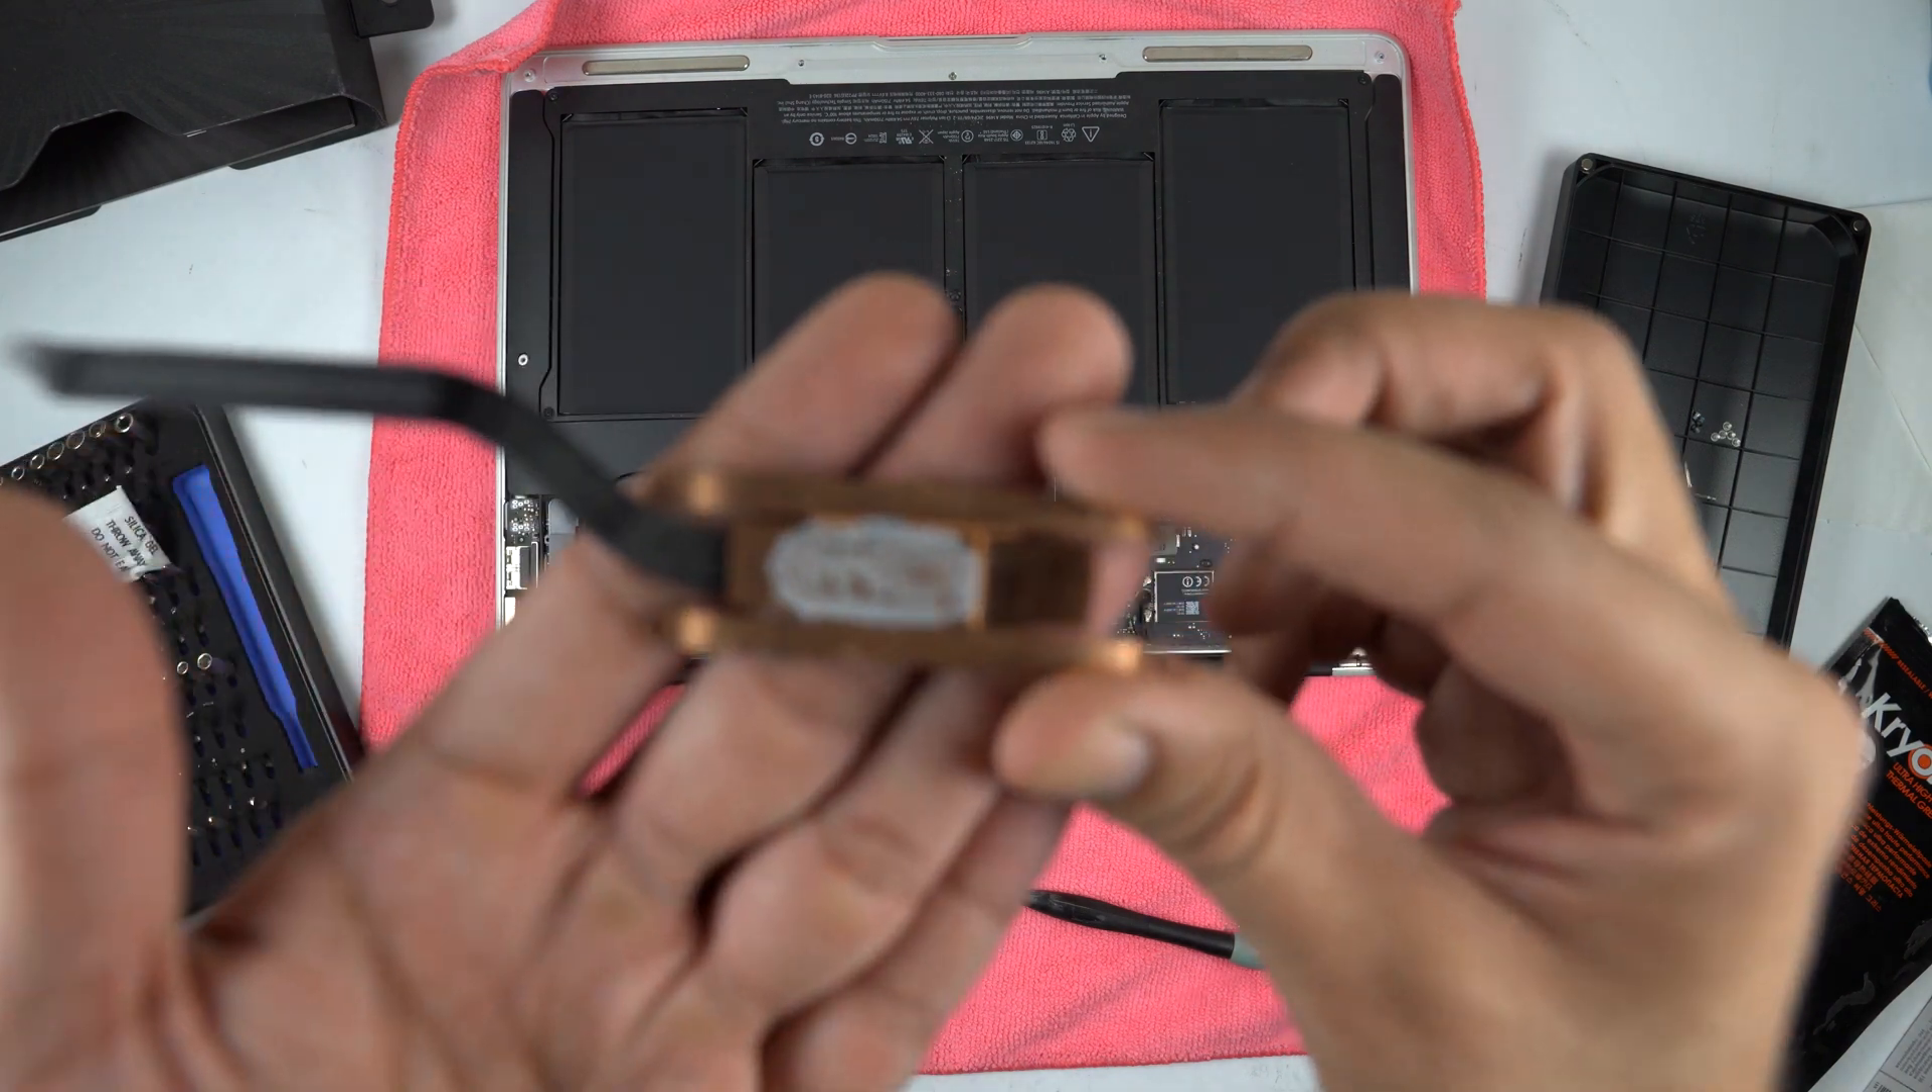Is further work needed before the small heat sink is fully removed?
No.